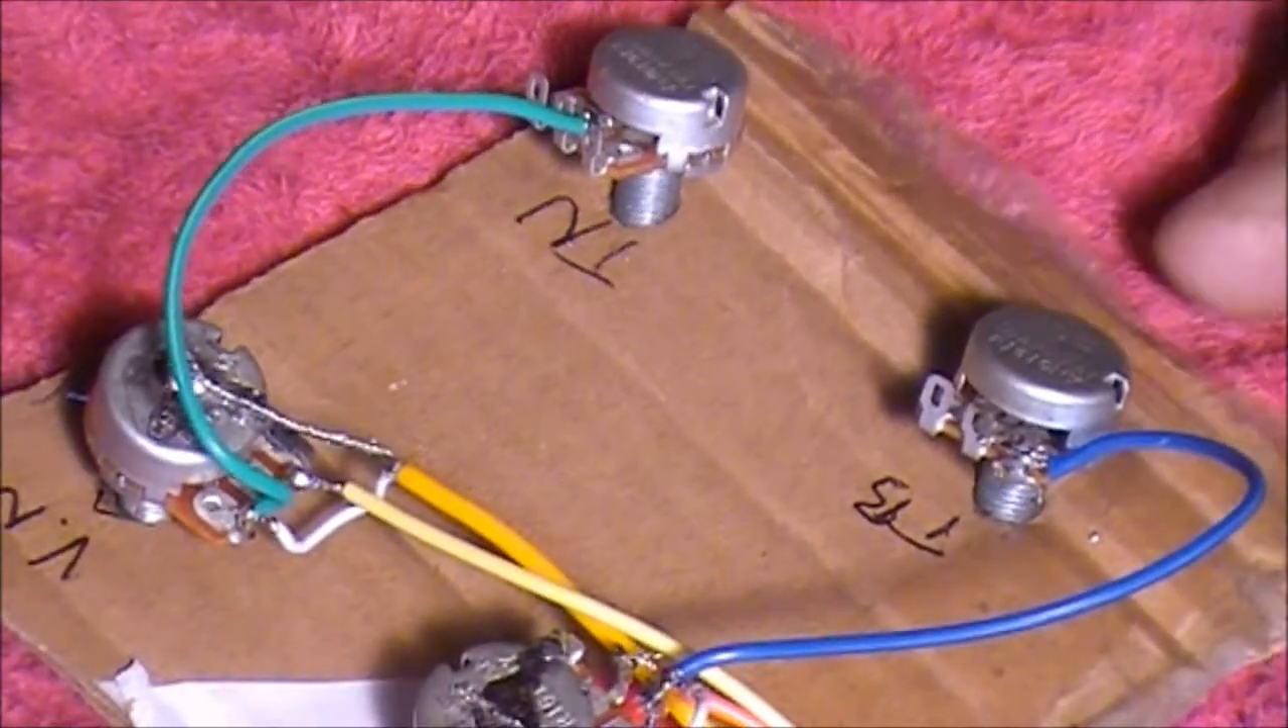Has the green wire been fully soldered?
Yes.